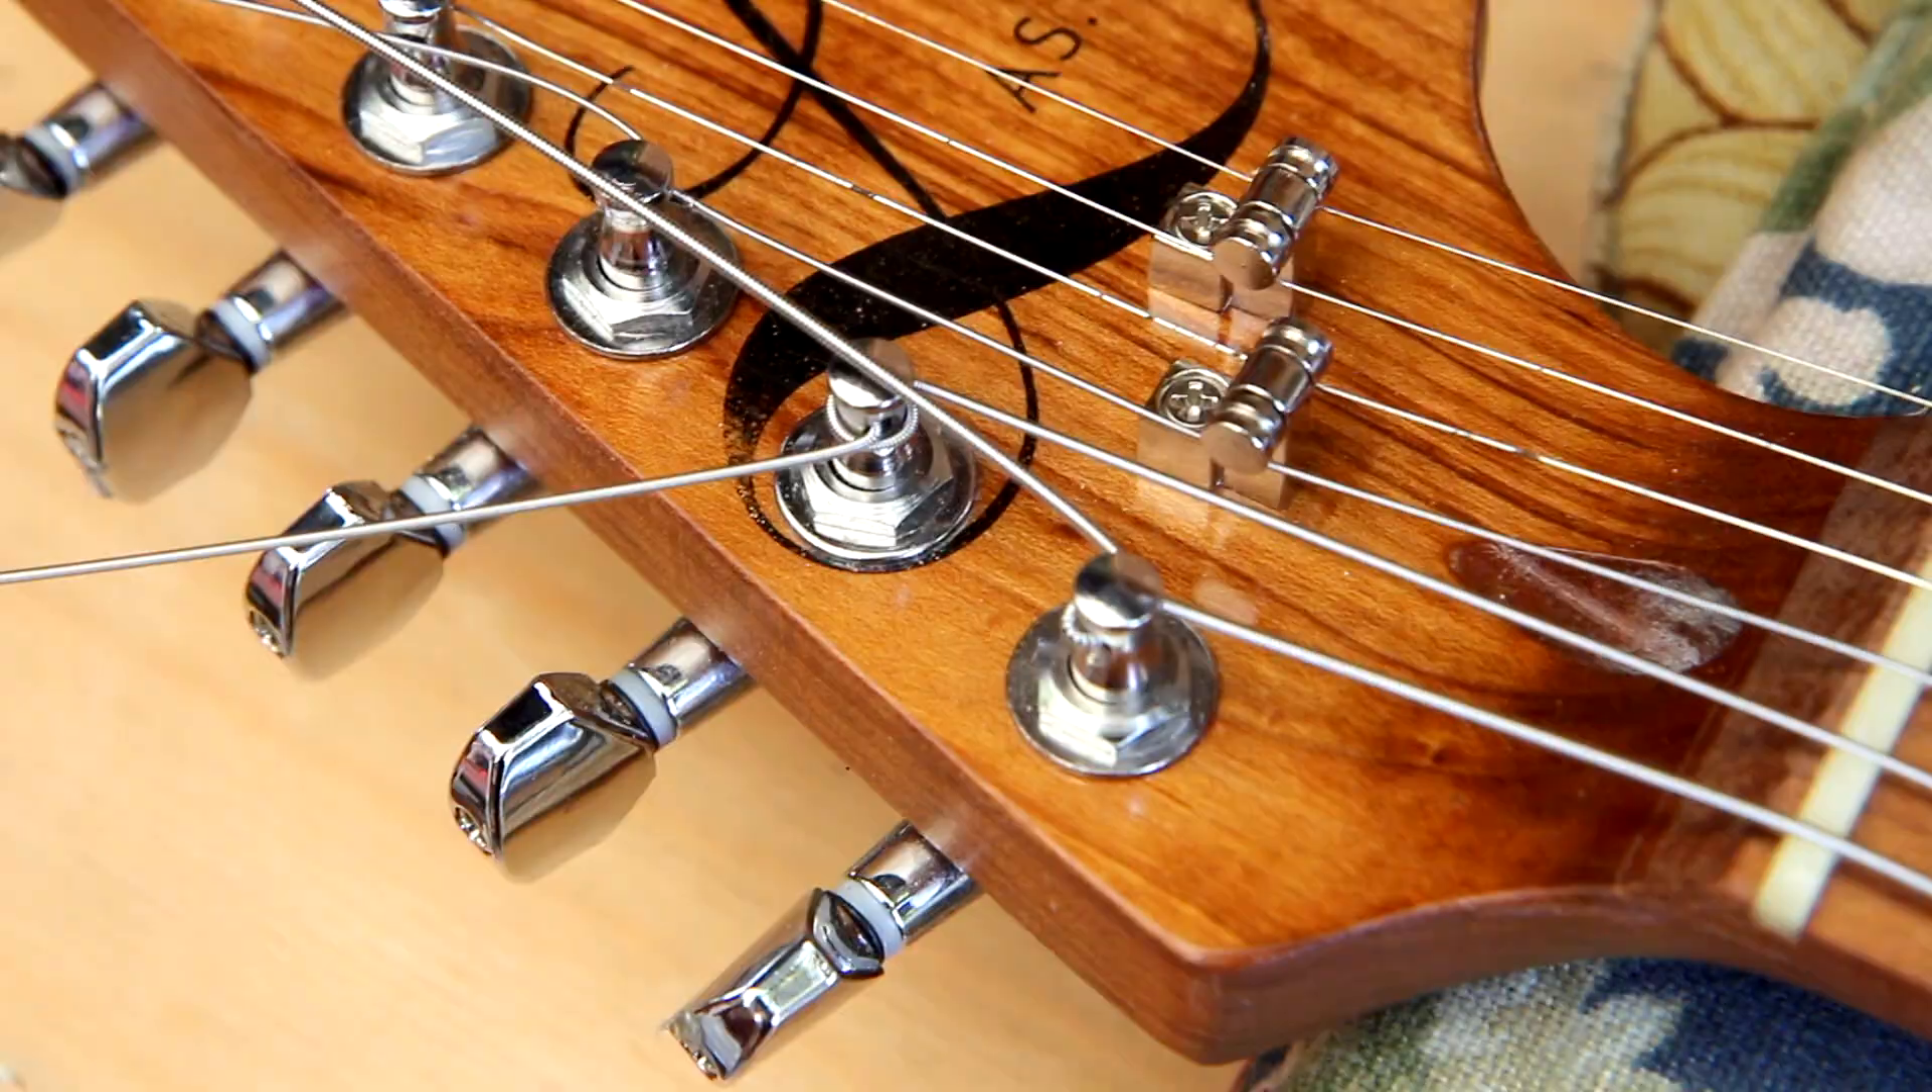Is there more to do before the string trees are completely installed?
No.